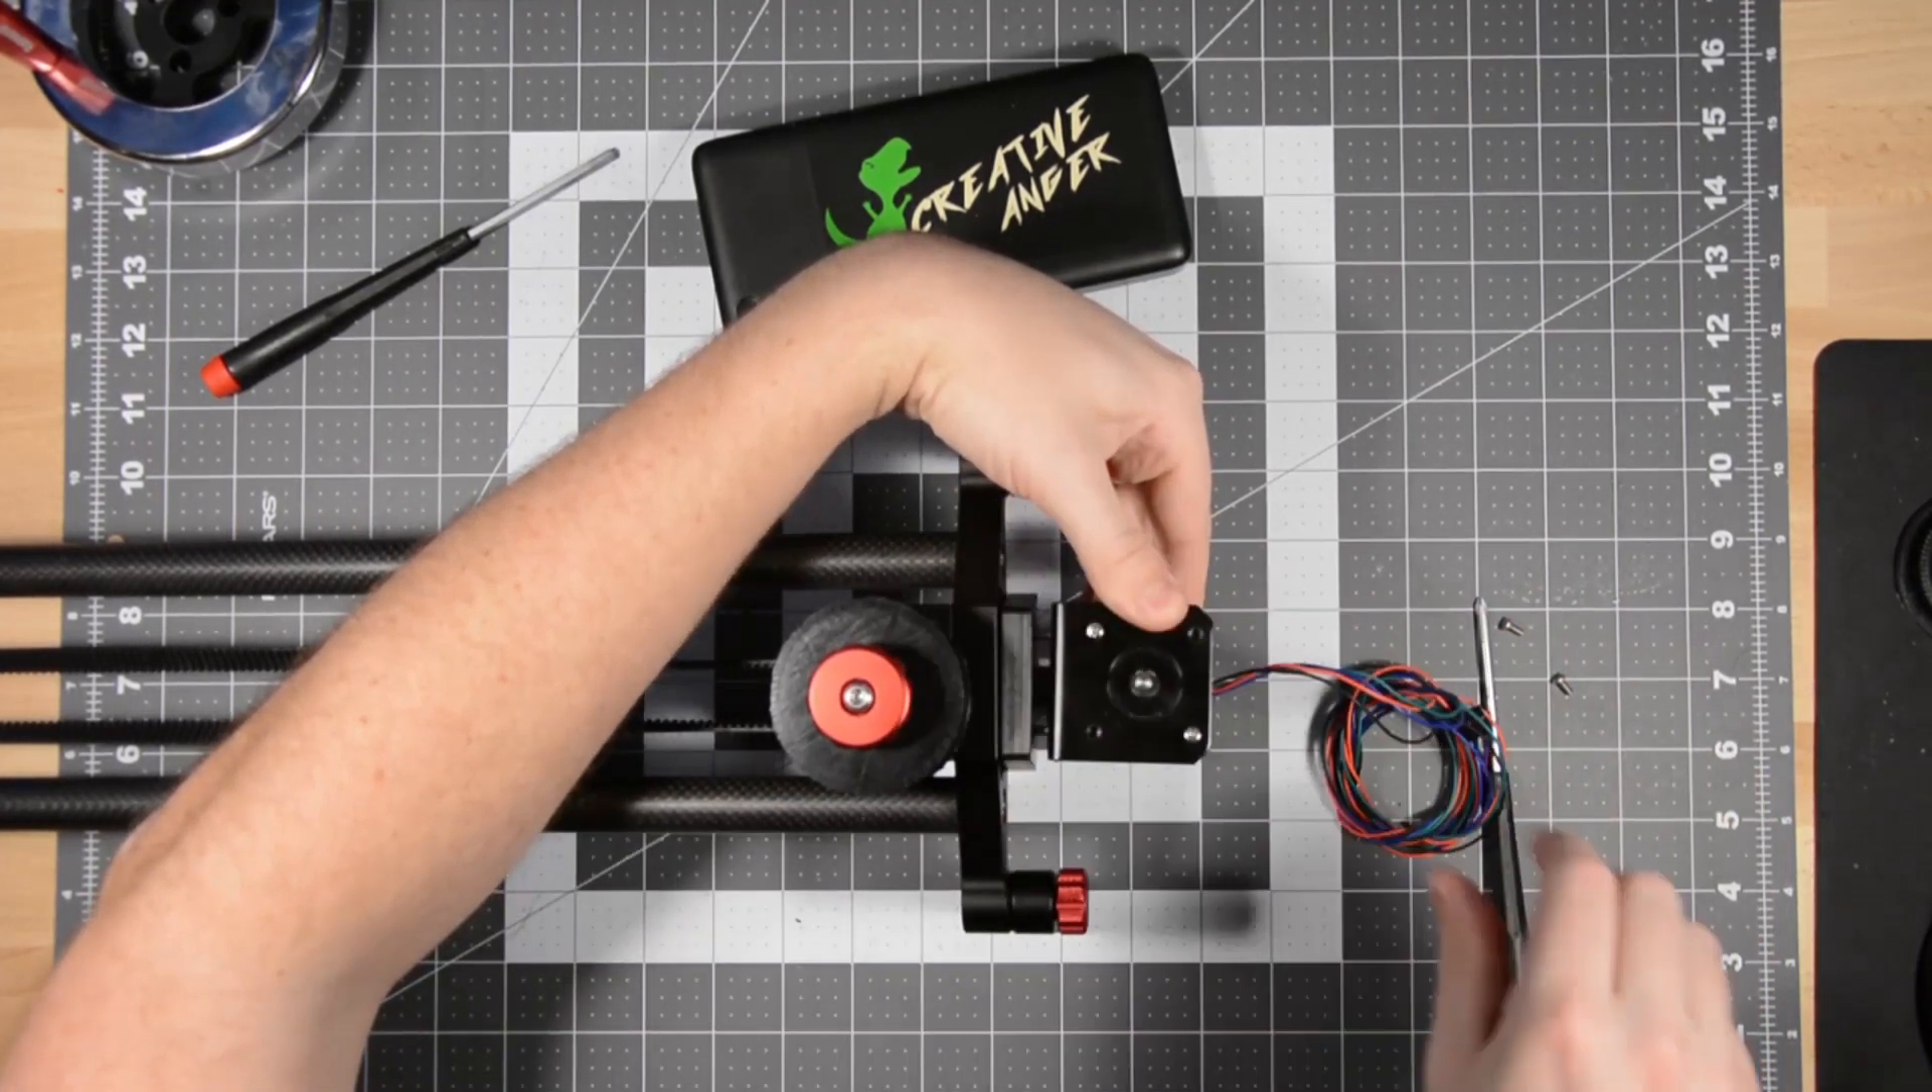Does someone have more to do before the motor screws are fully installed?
Yes.